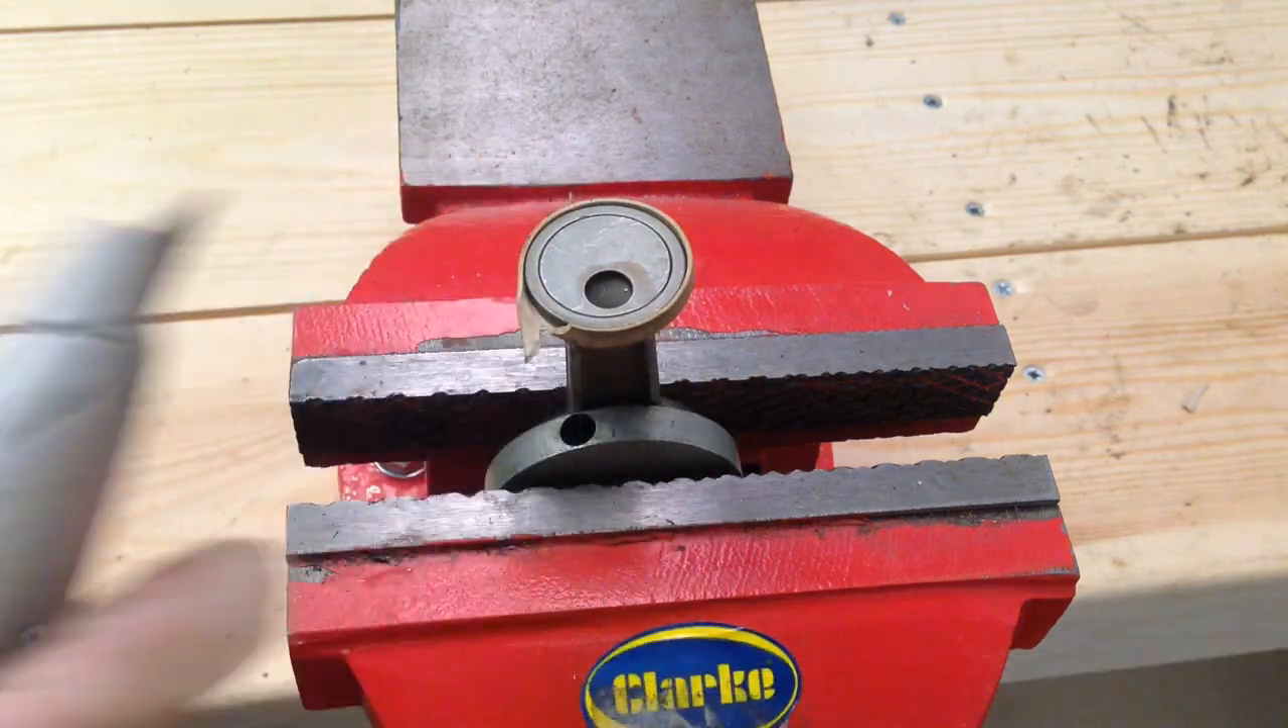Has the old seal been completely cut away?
No.